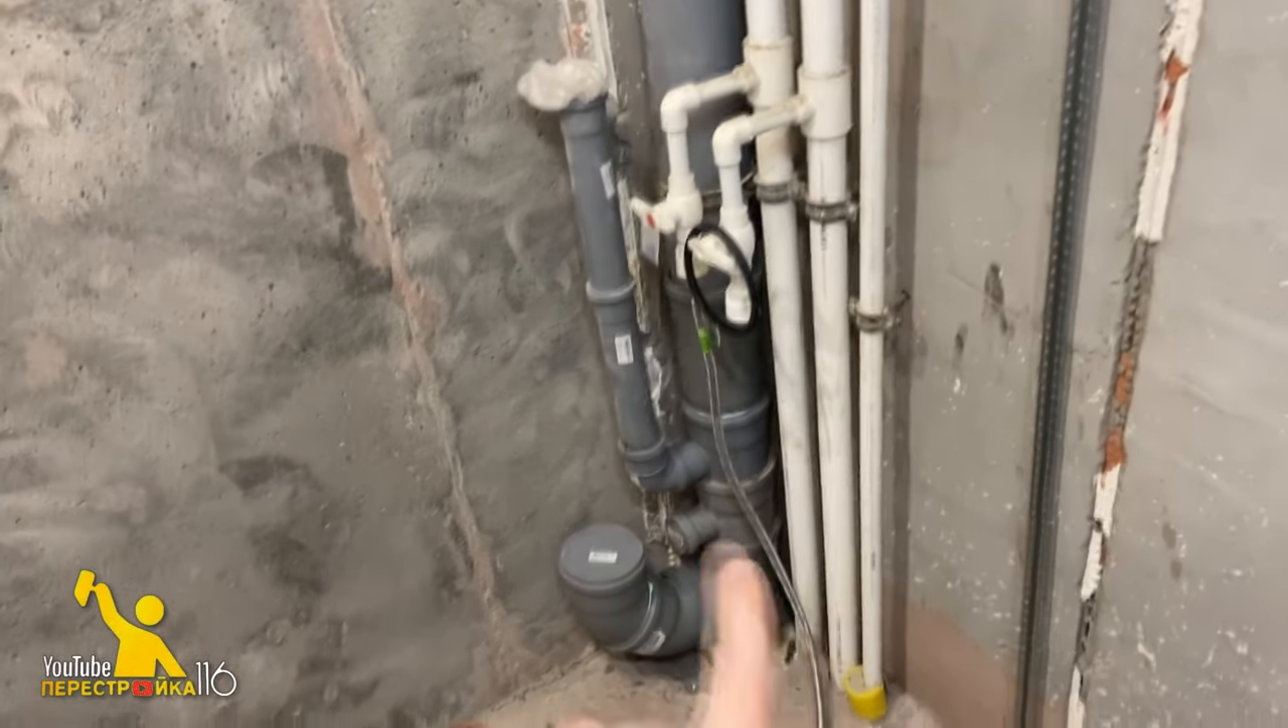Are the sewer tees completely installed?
Yes.